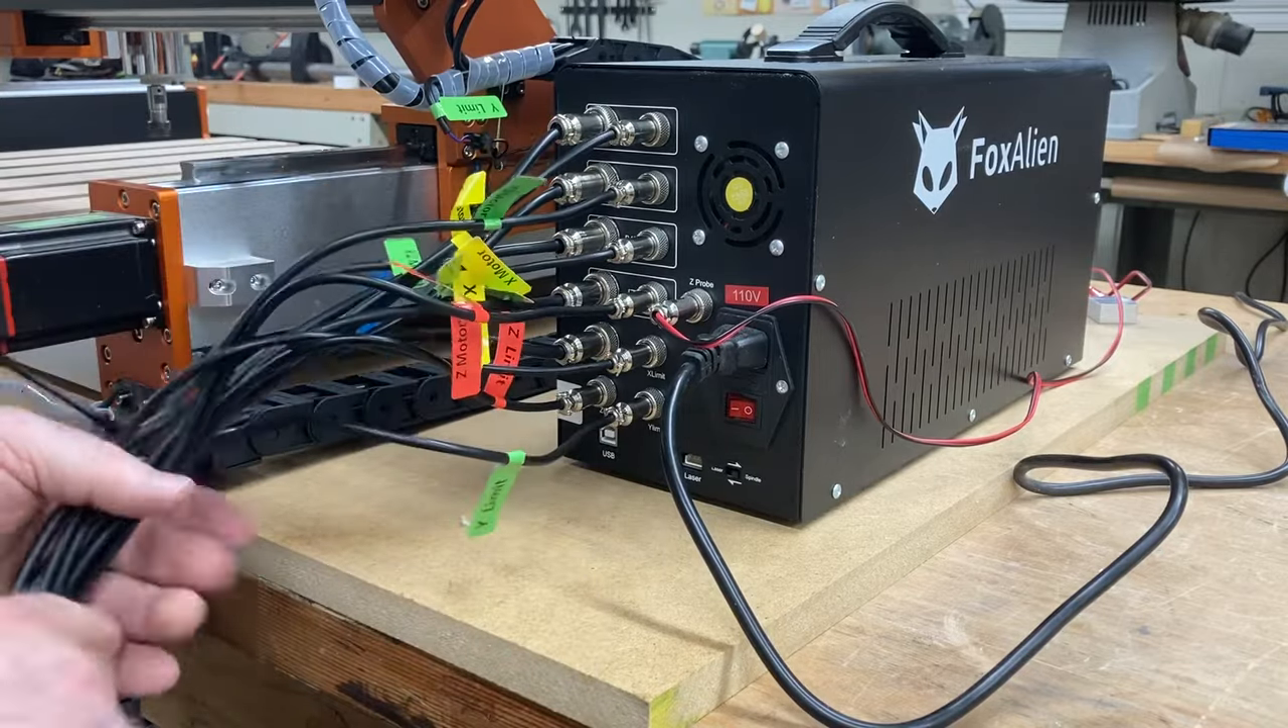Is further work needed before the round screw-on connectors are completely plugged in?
No.